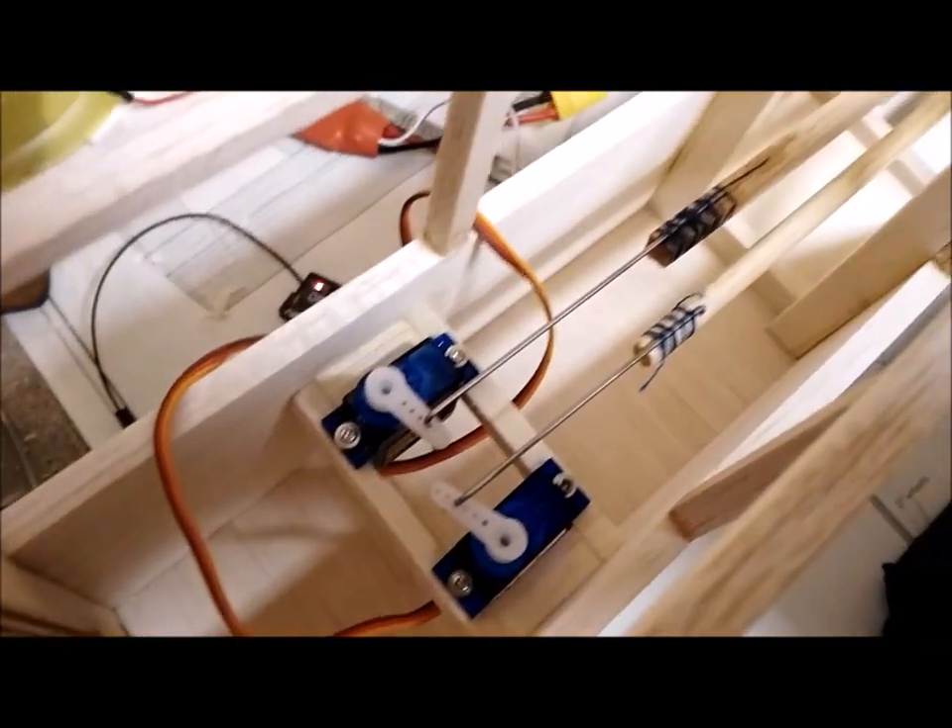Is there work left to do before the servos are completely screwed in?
No.